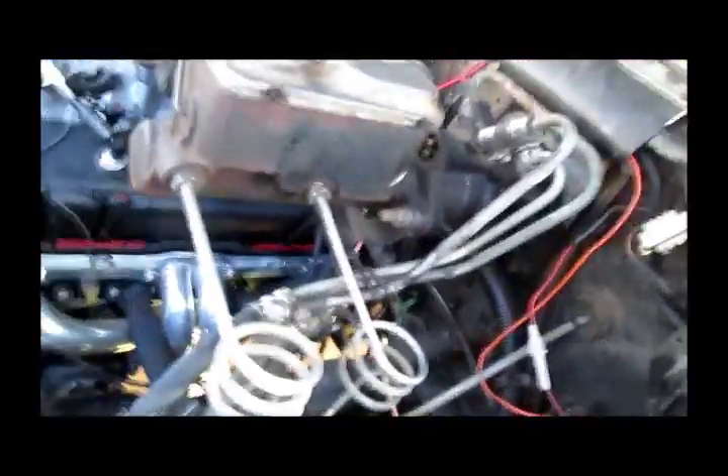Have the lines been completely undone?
No.